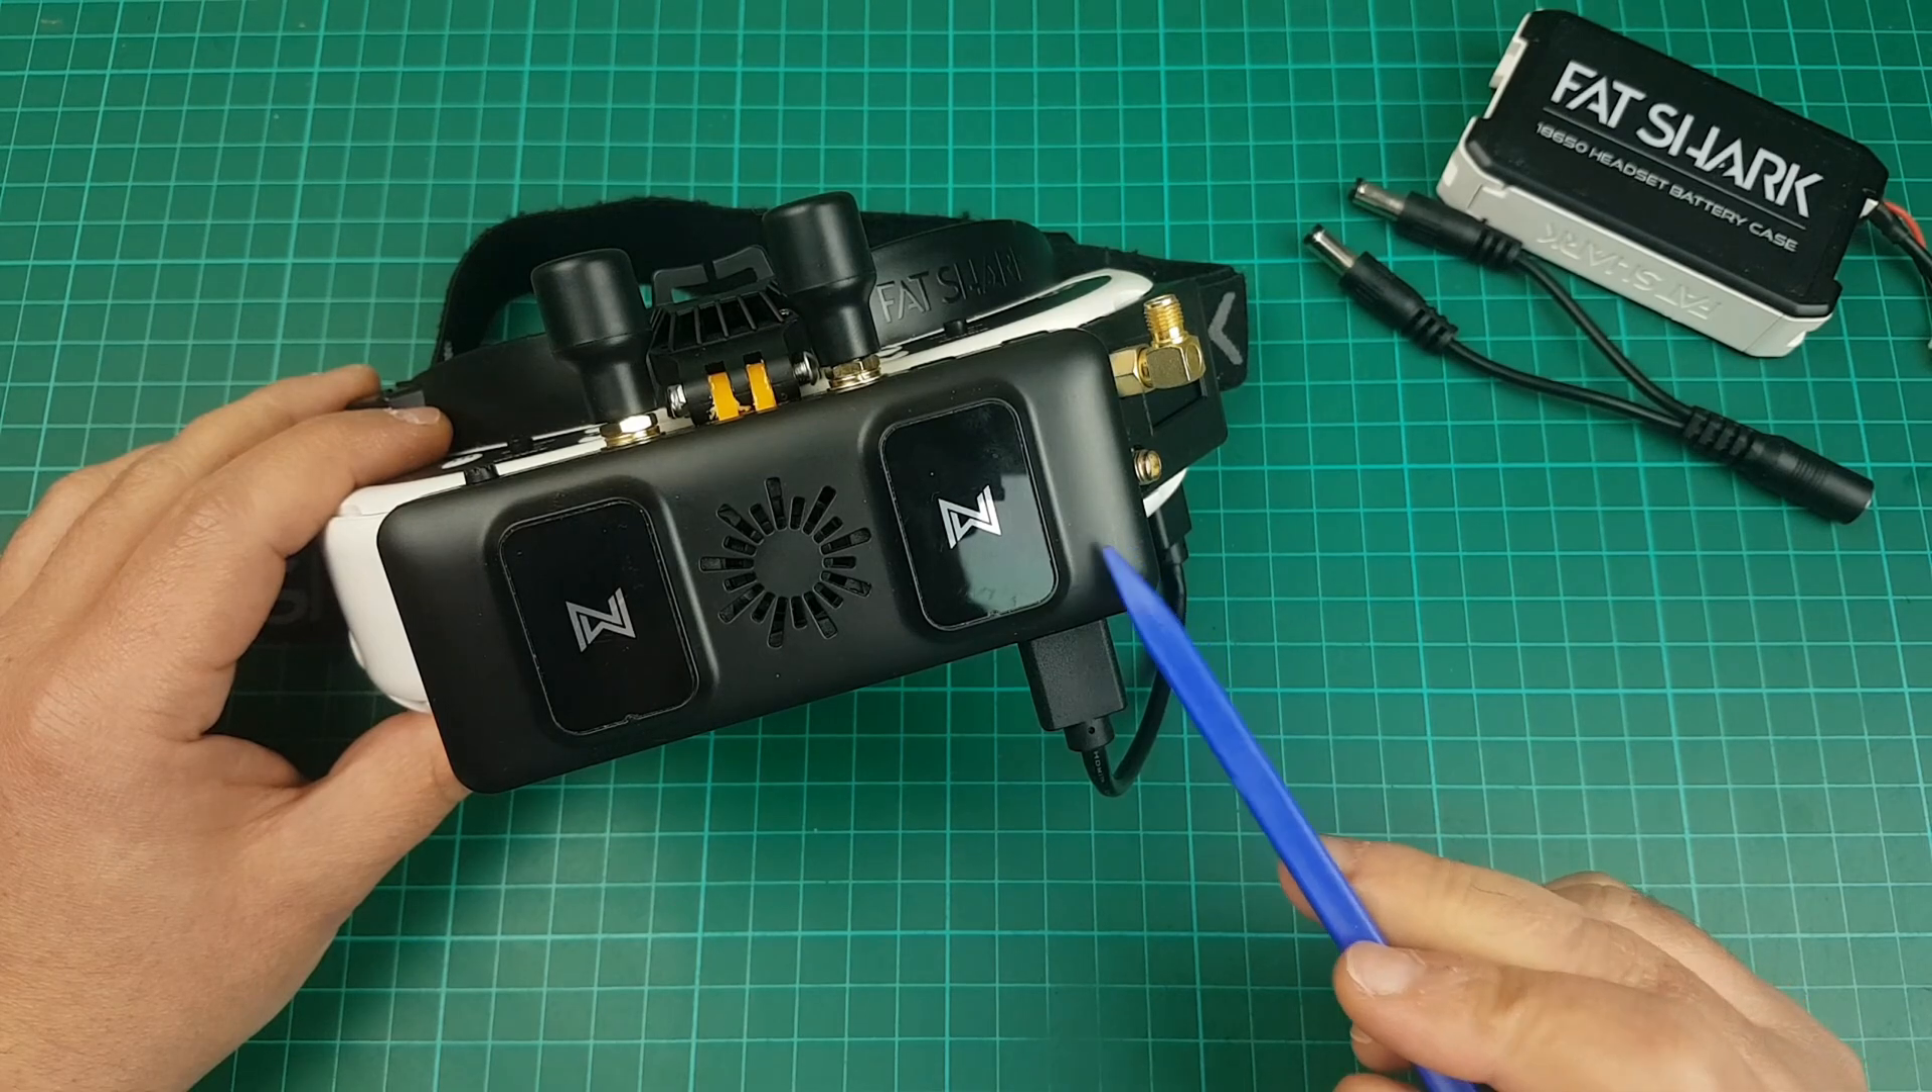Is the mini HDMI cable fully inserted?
Yes.